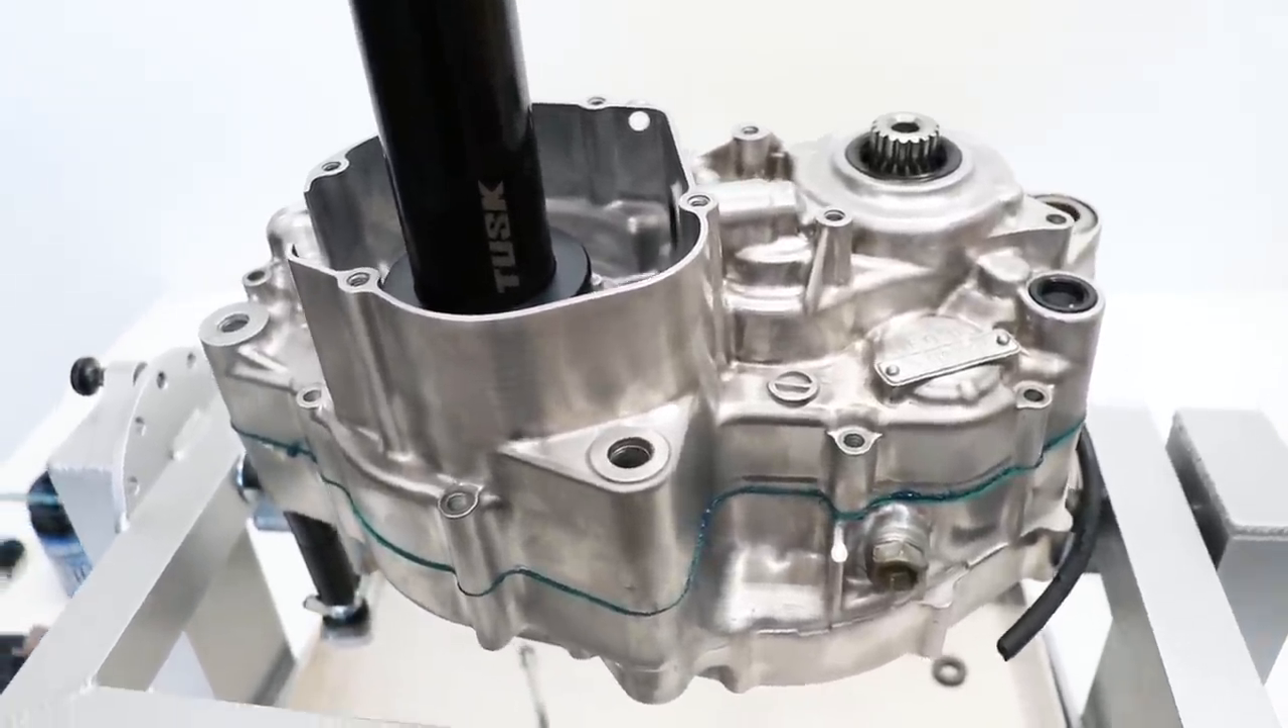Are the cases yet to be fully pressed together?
No.